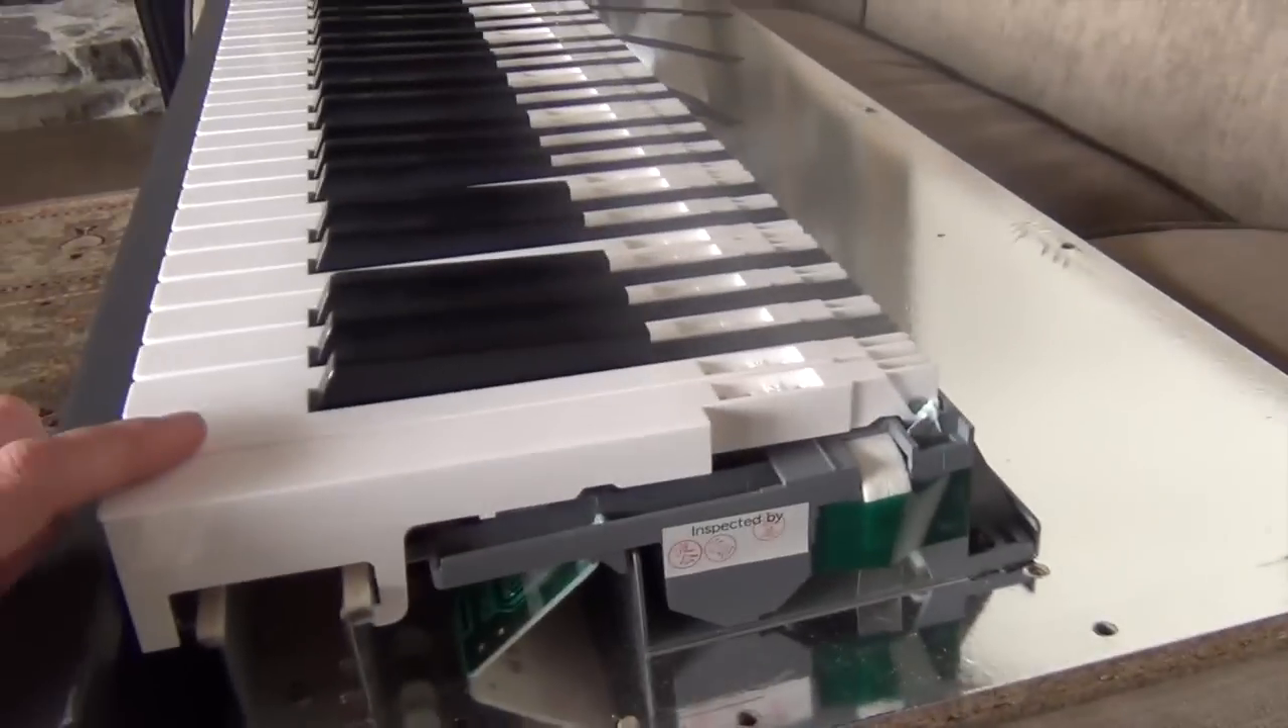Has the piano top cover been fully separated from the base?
Yes.